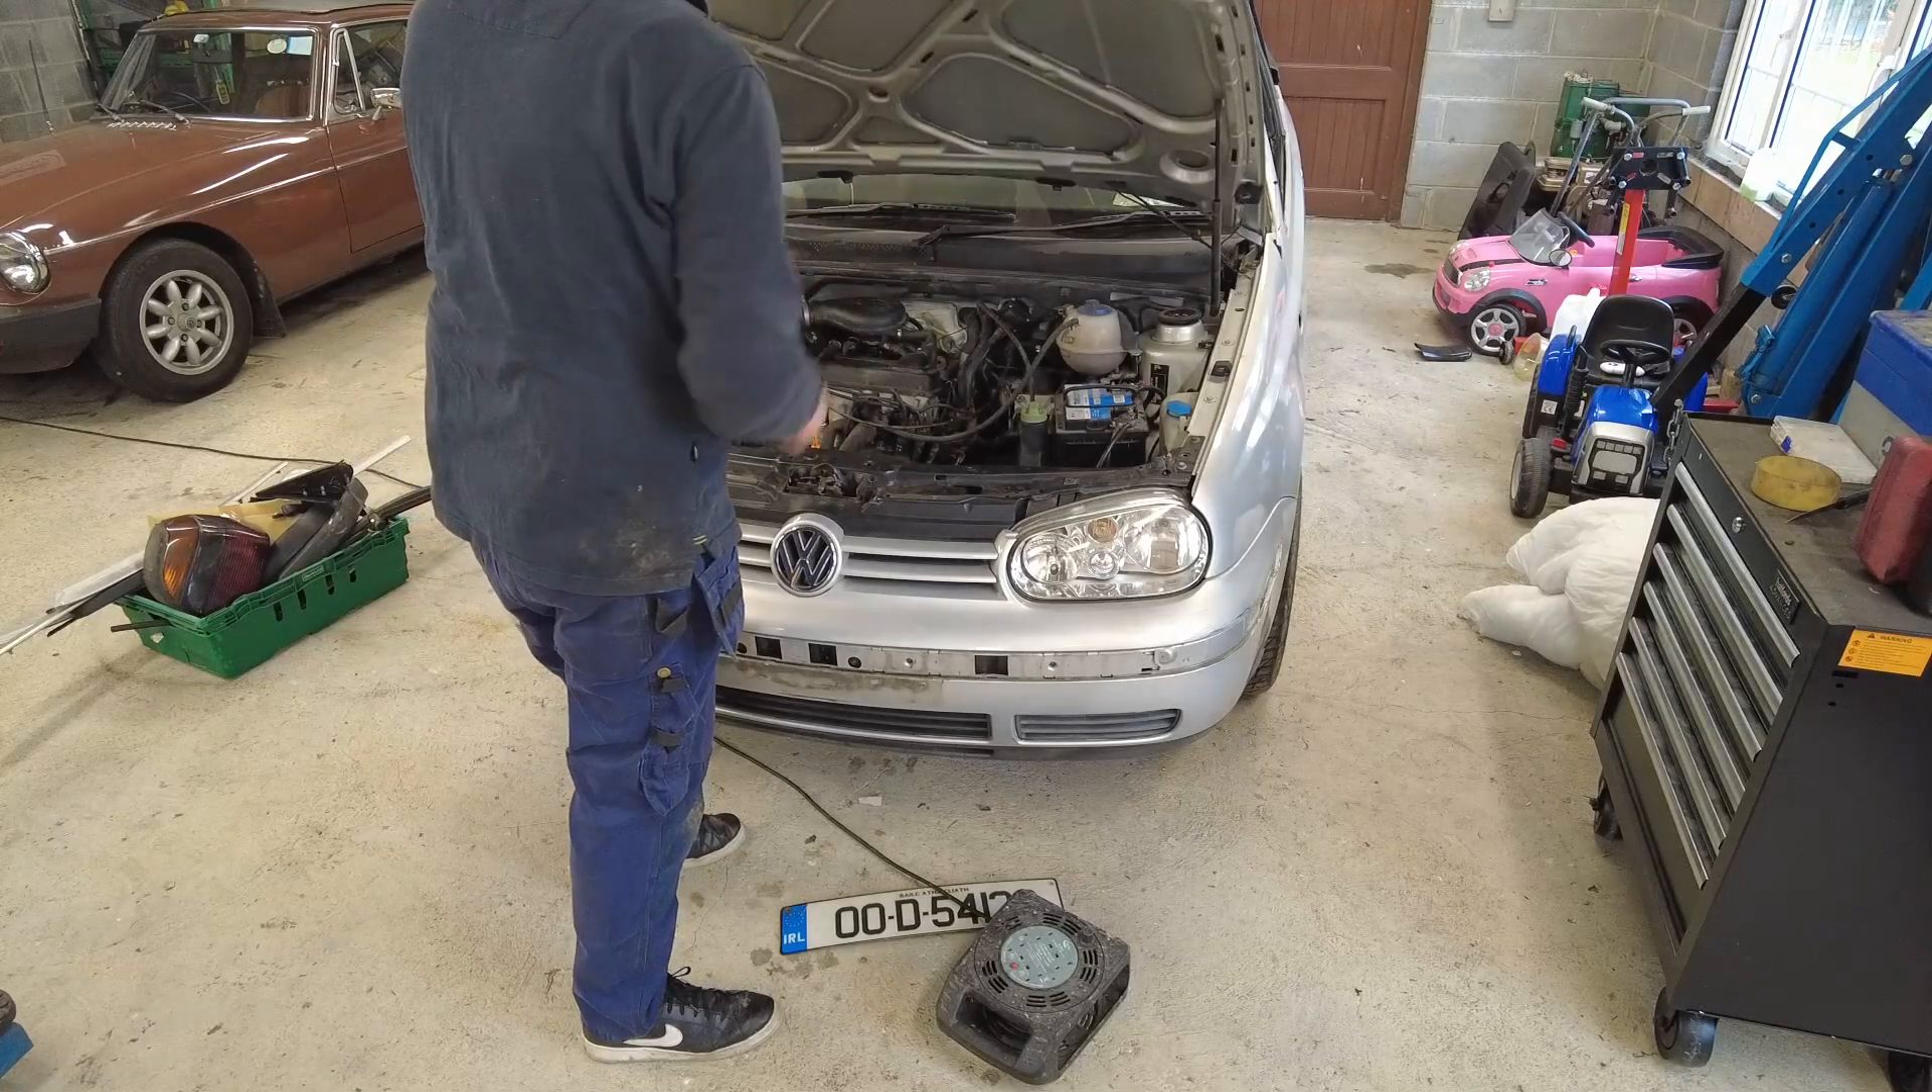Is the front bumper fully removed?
No.